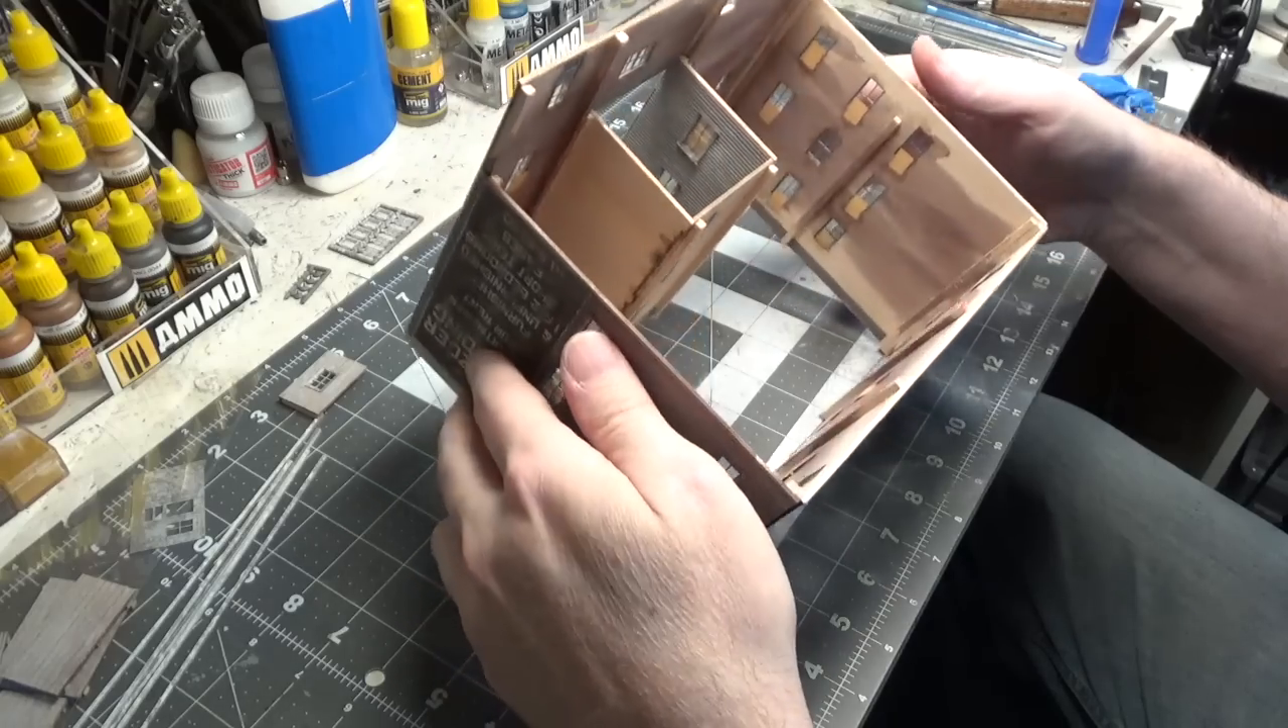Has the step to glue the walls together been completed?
Yes.